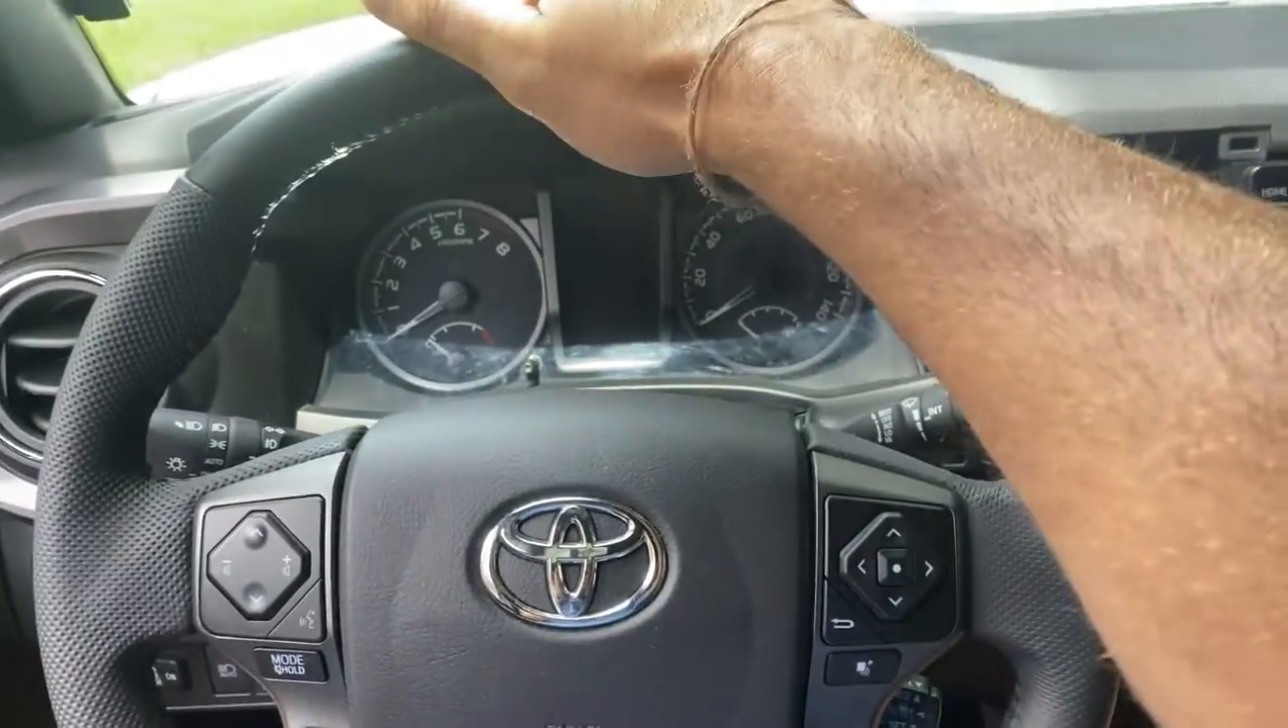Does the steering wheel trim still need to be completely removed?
Yes.